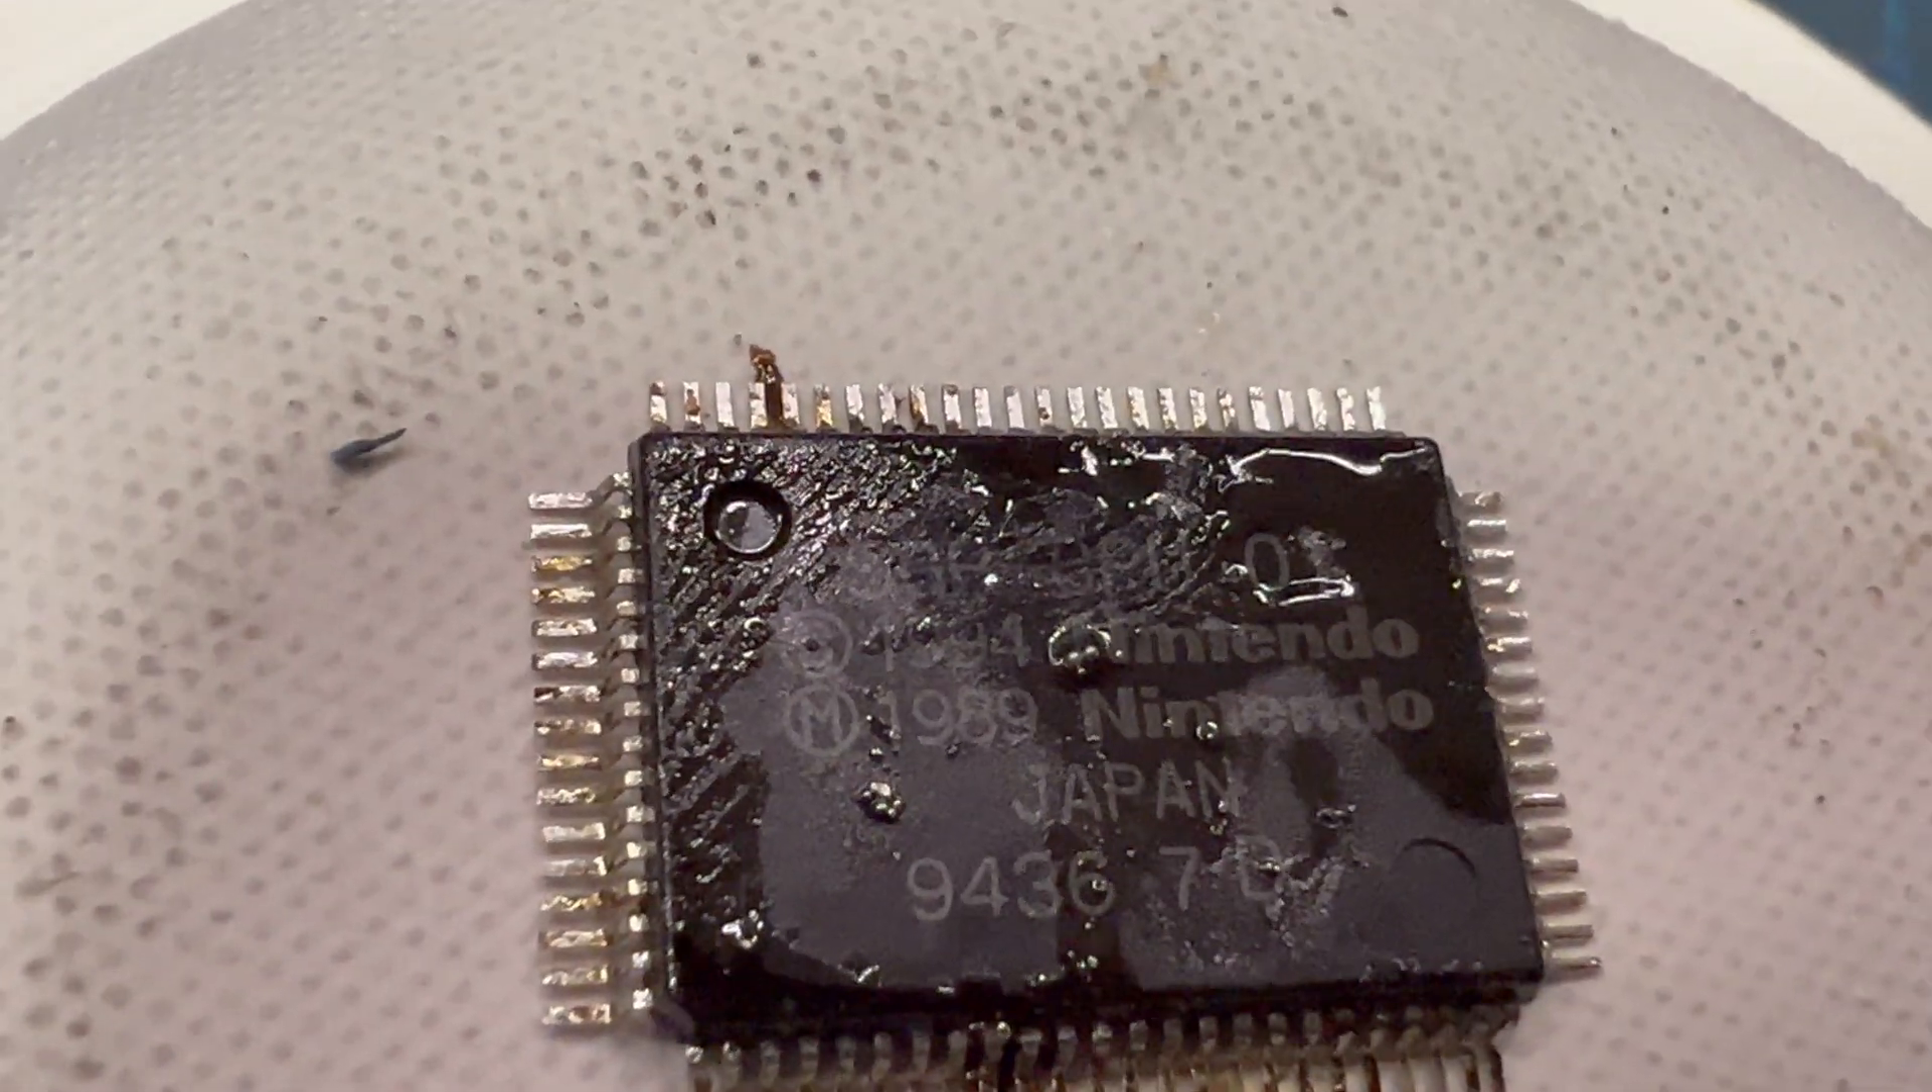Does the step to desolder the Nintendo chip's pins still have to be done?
No.